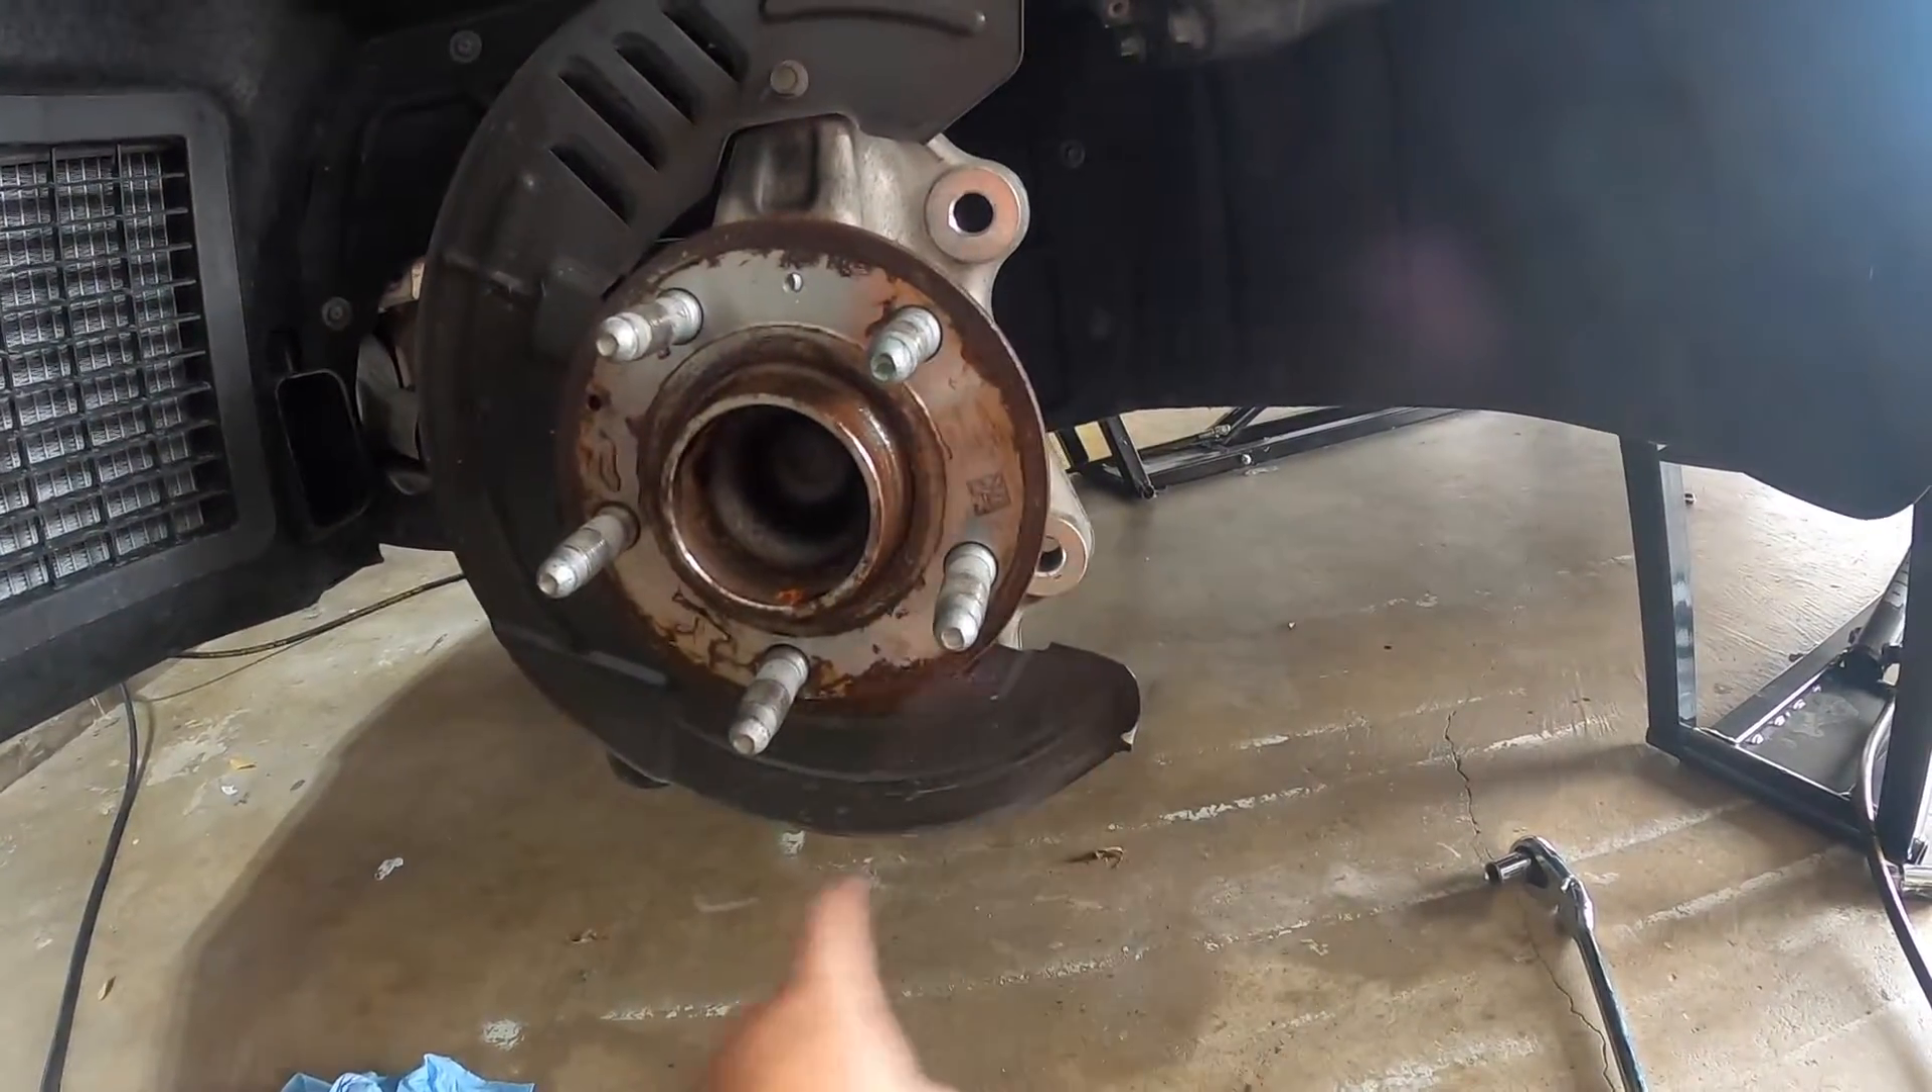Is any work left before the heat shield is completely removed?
Yes.